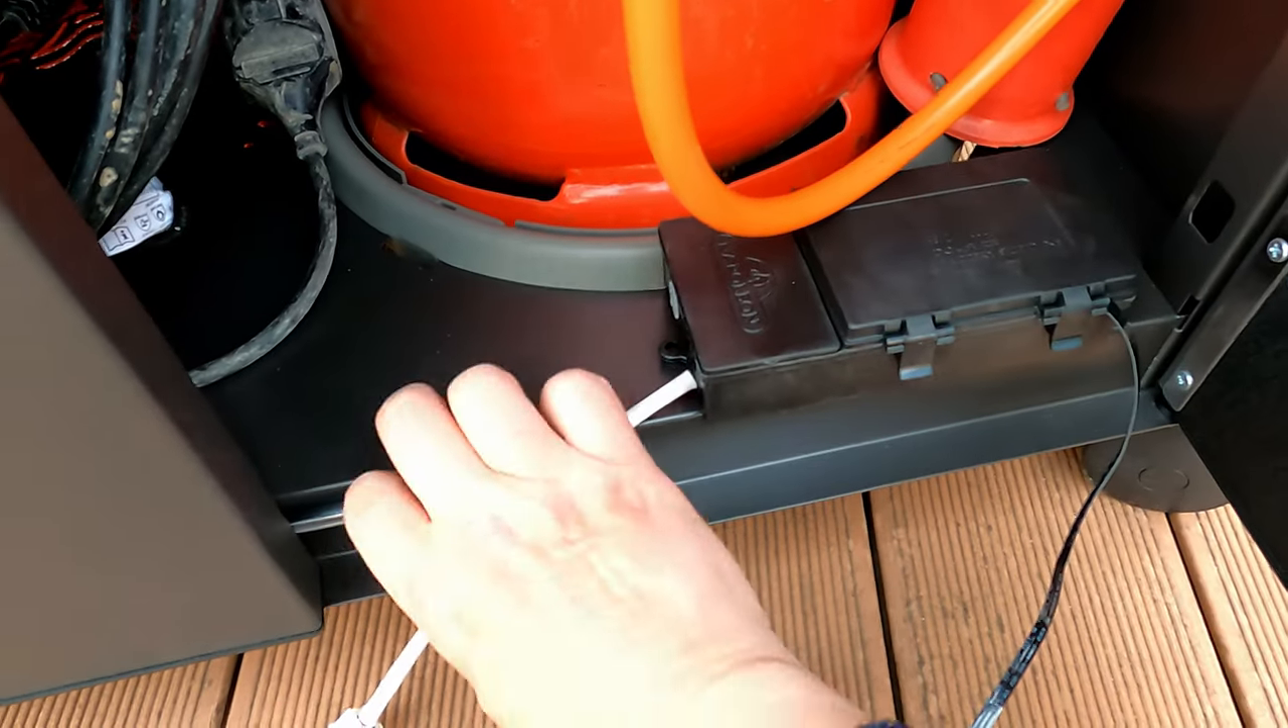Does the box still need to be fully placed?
No.